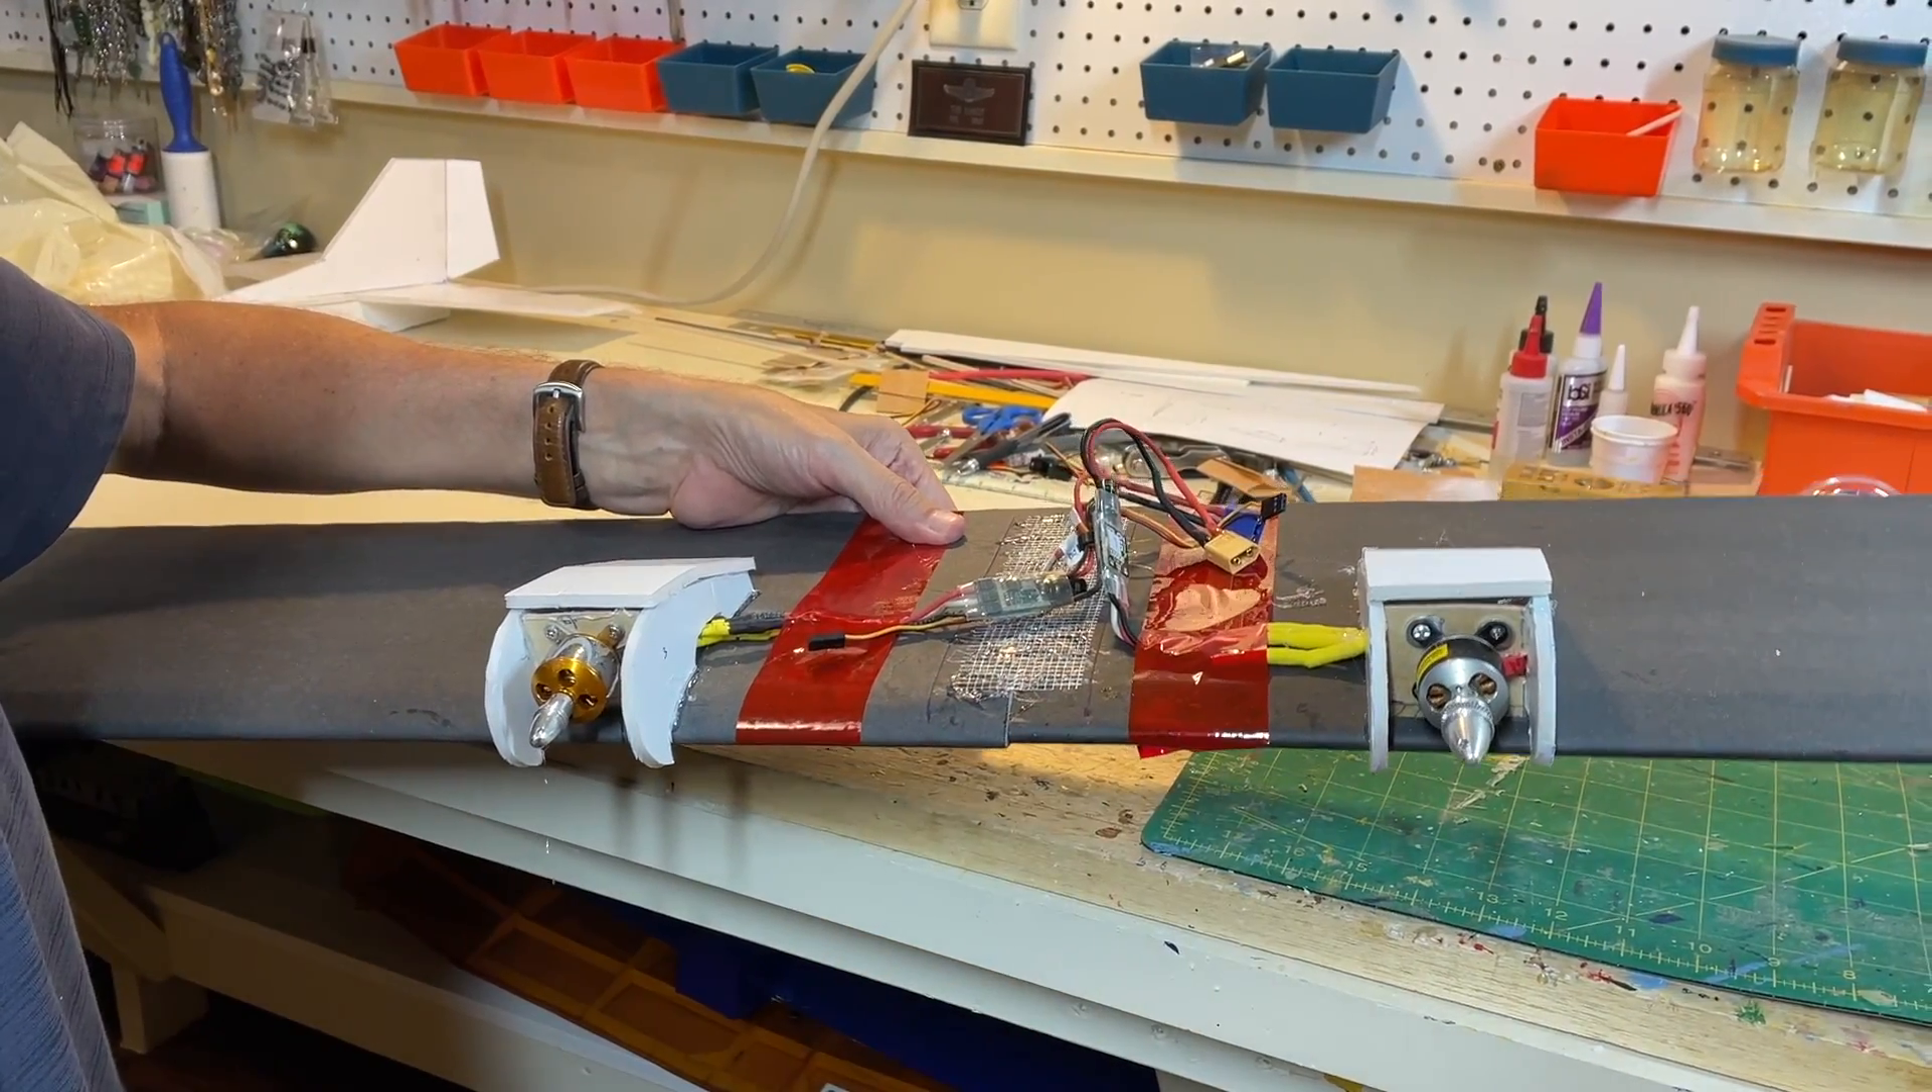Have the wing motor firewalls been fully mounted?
Yes.